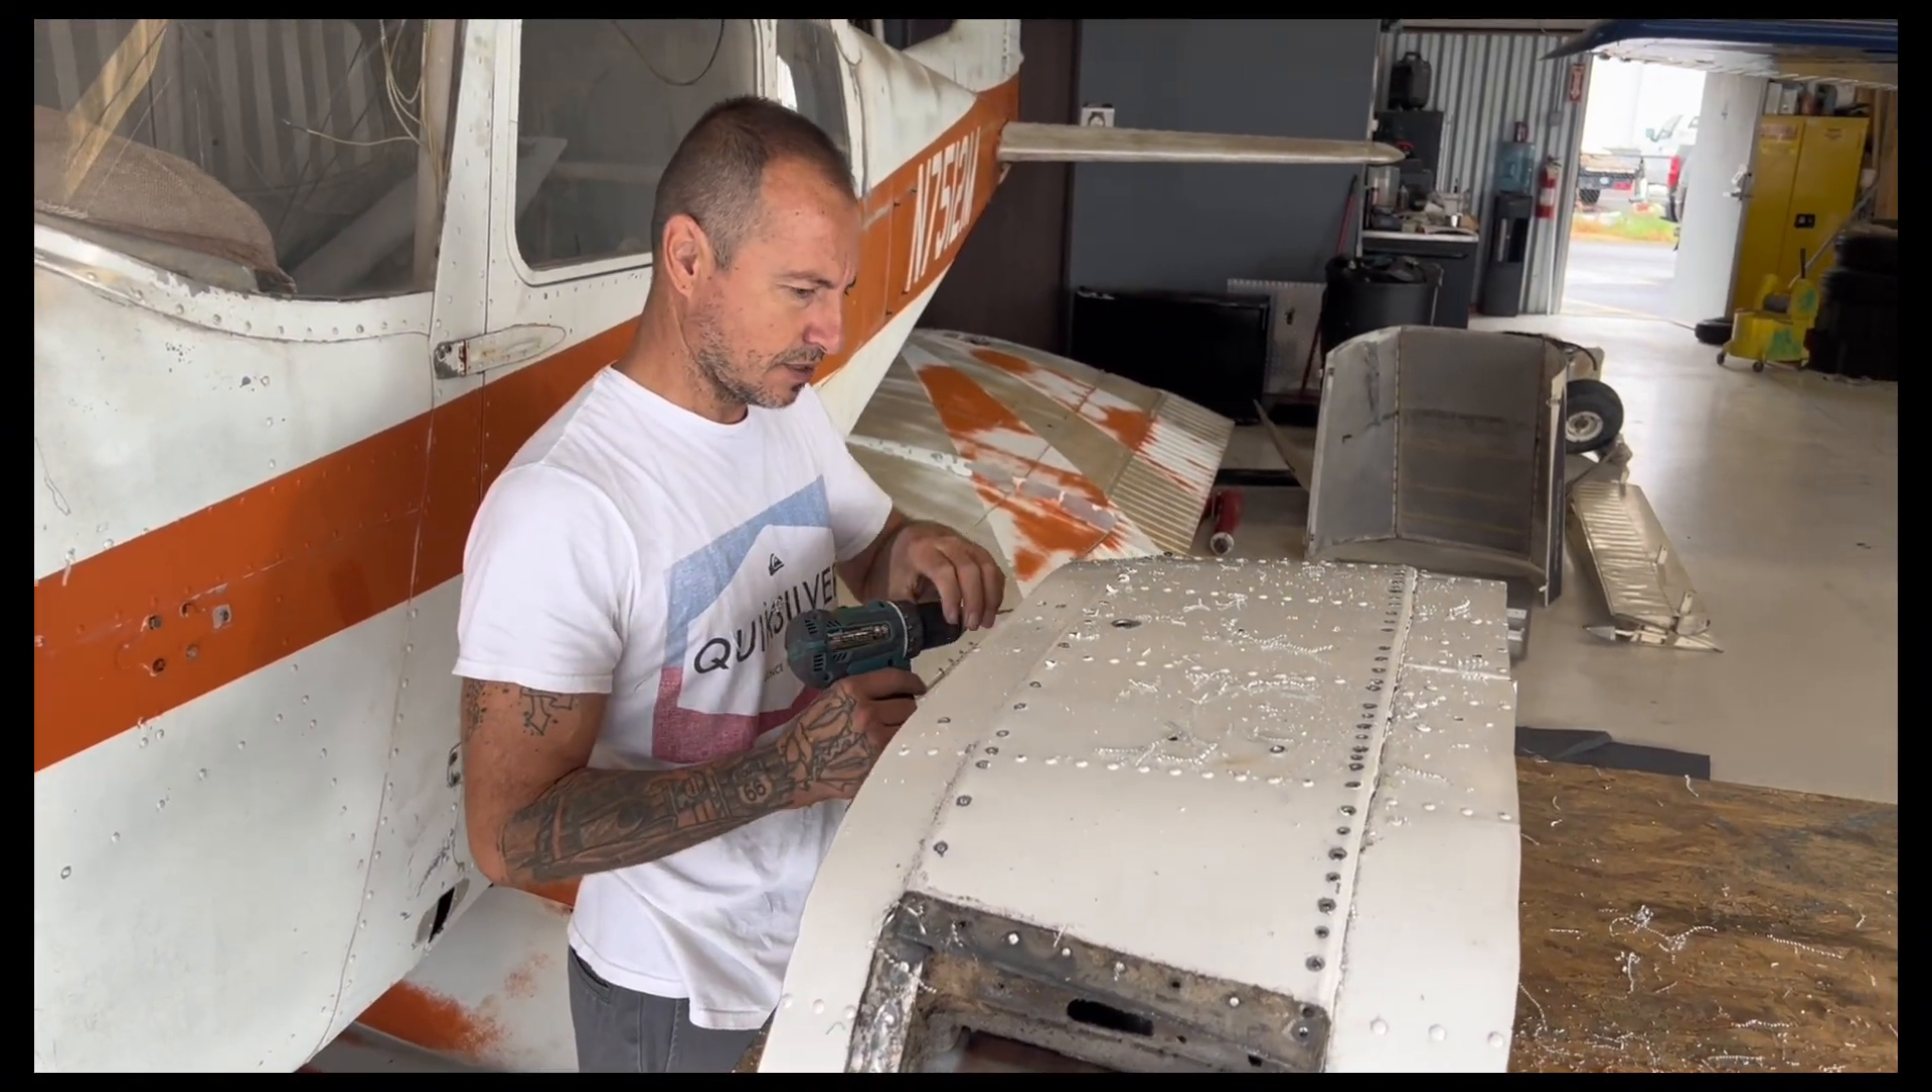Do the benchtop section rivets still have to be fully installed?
Yes.